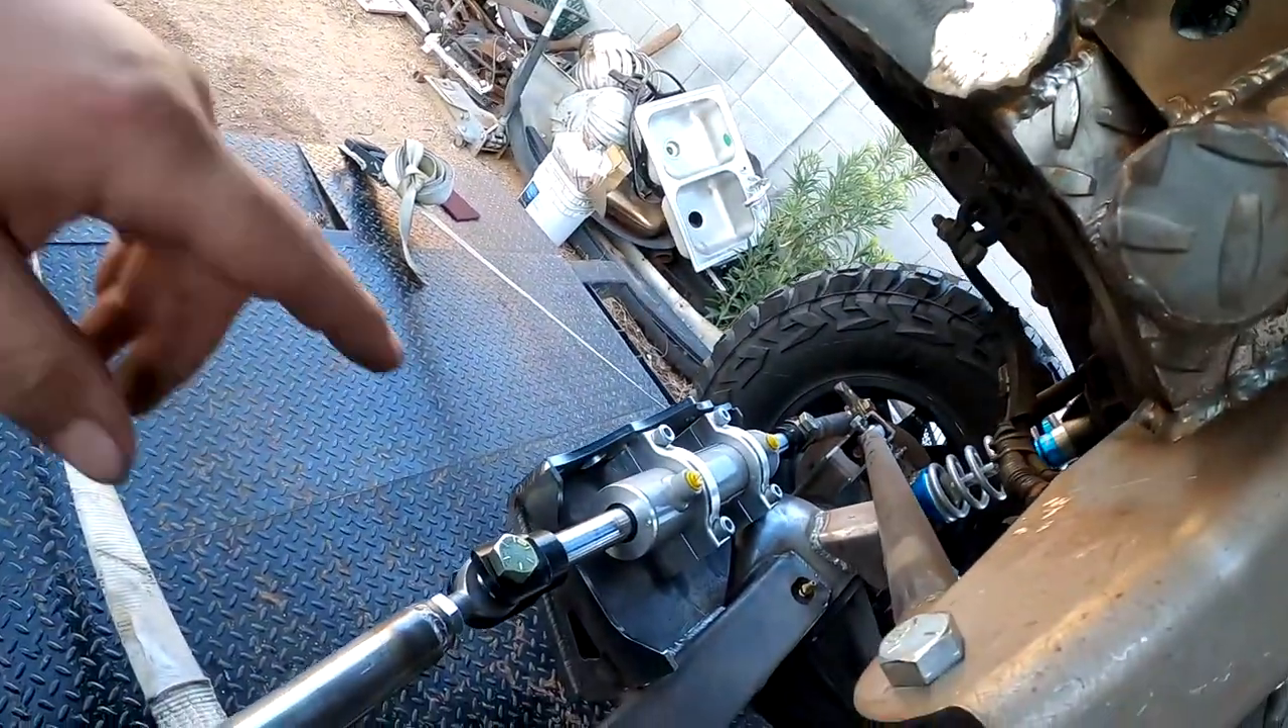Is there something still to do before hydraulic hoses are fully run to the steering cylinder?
Yes.